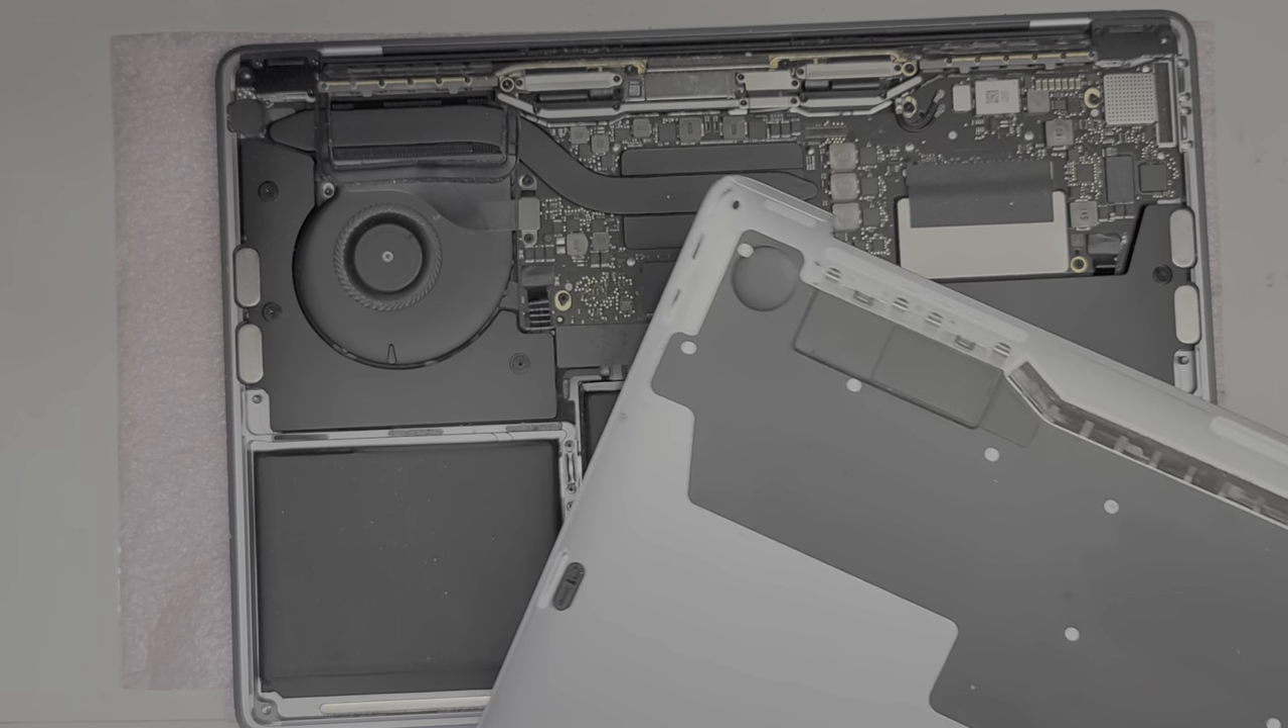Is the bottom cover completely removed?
Yes.